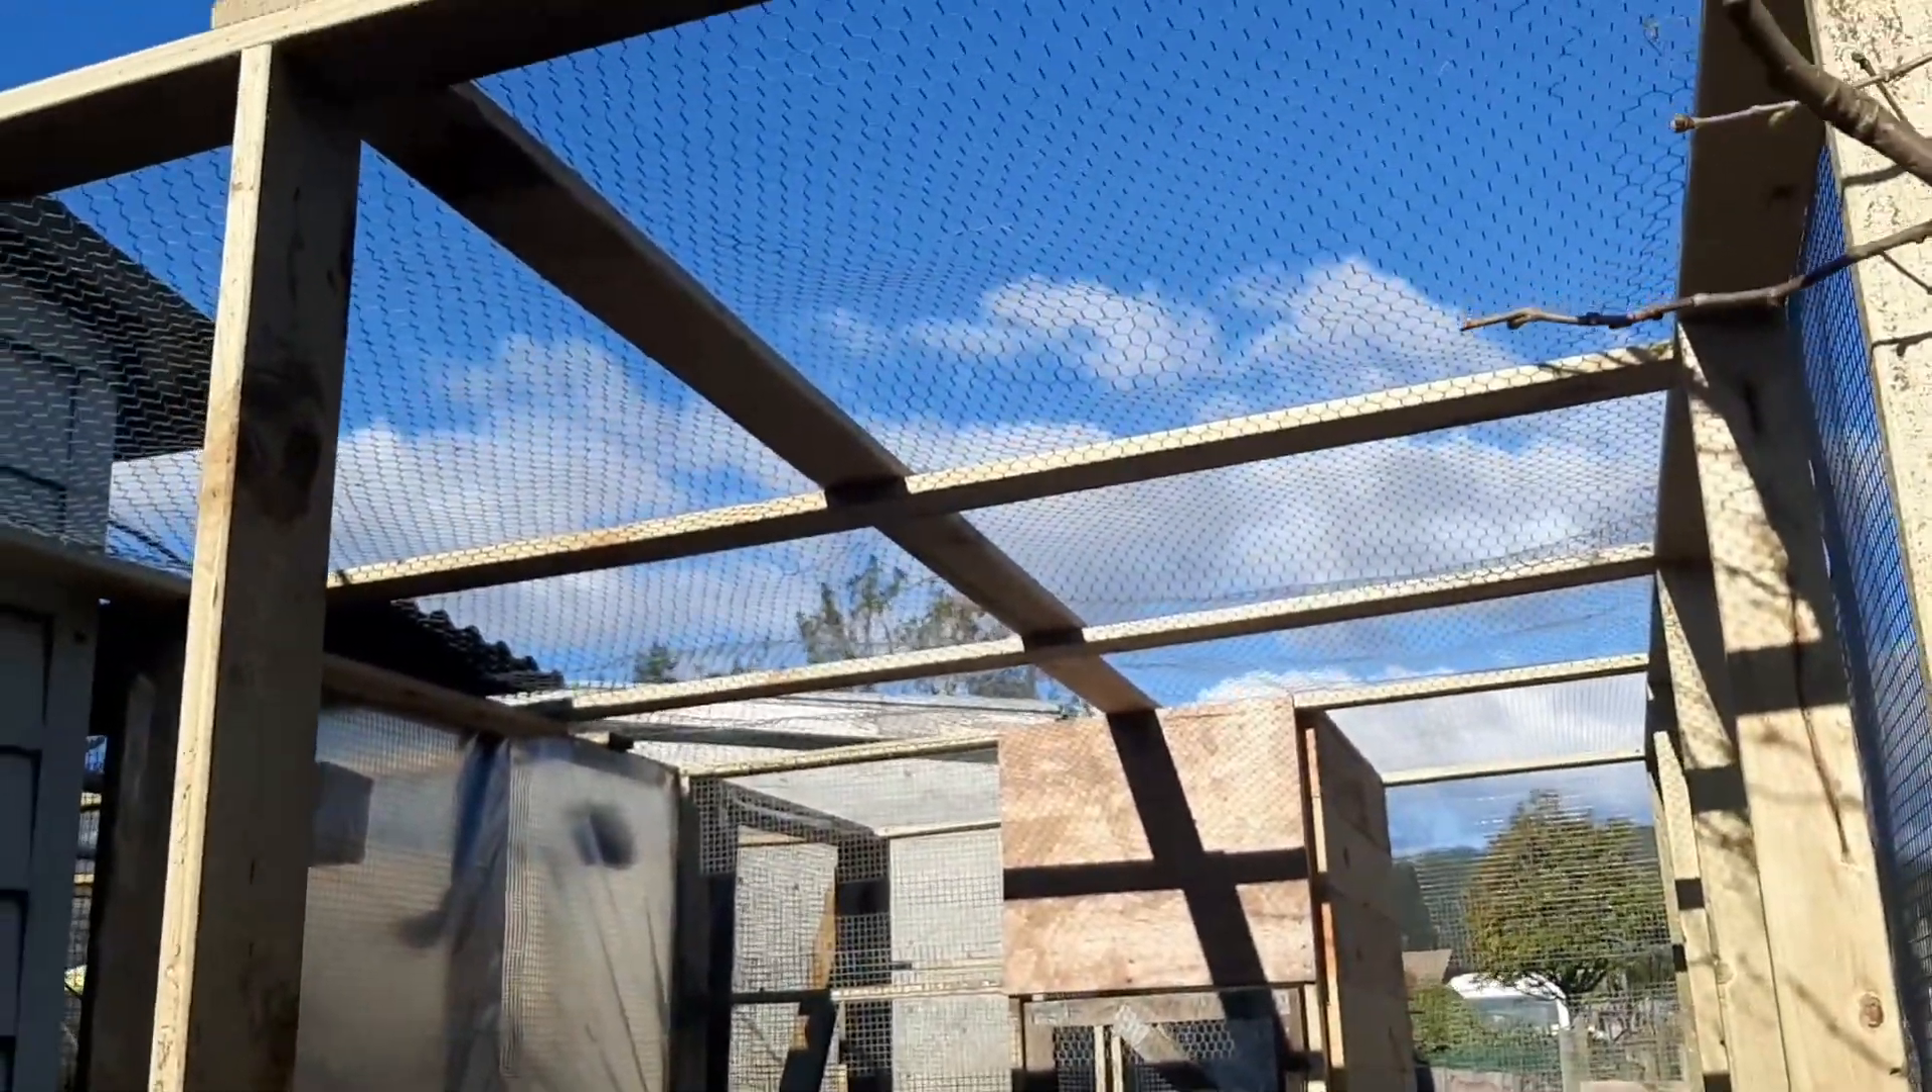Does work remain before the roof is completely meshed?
No.